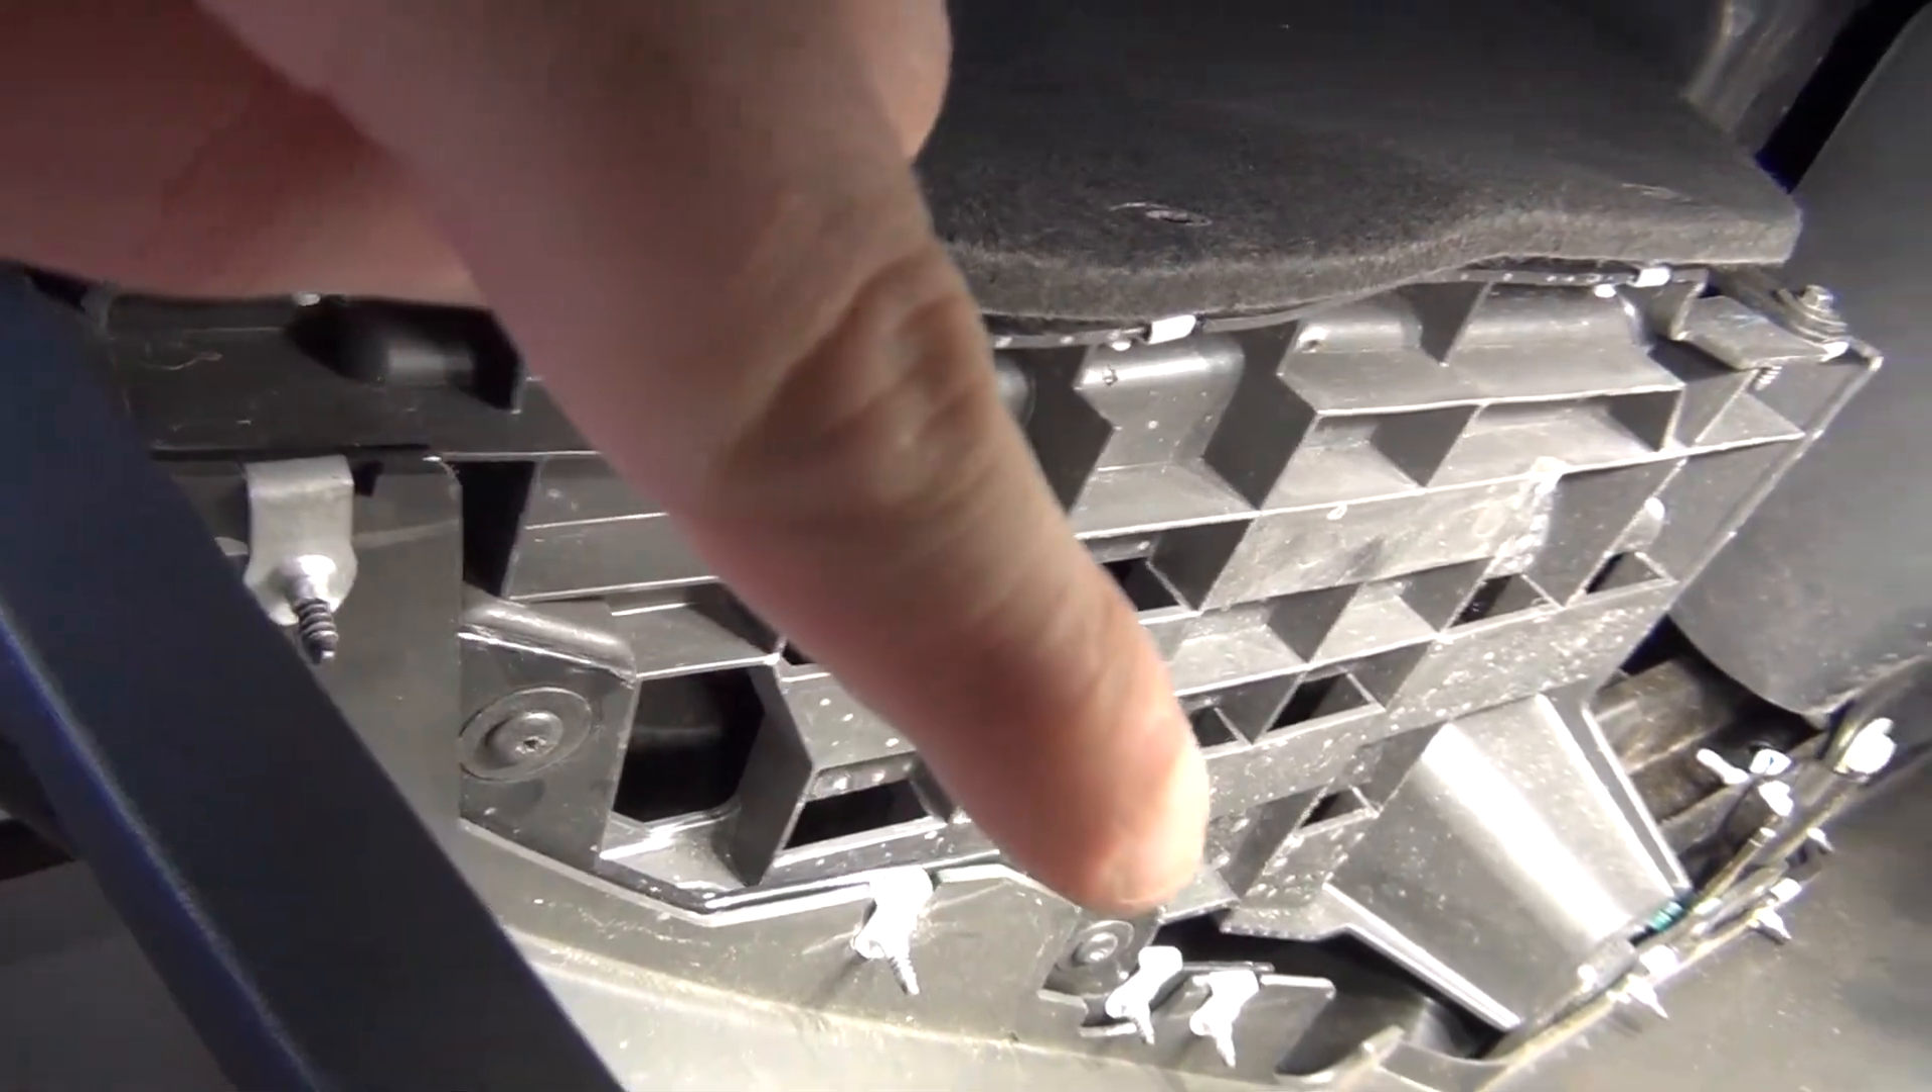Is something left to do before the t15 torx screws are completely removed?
Yes.